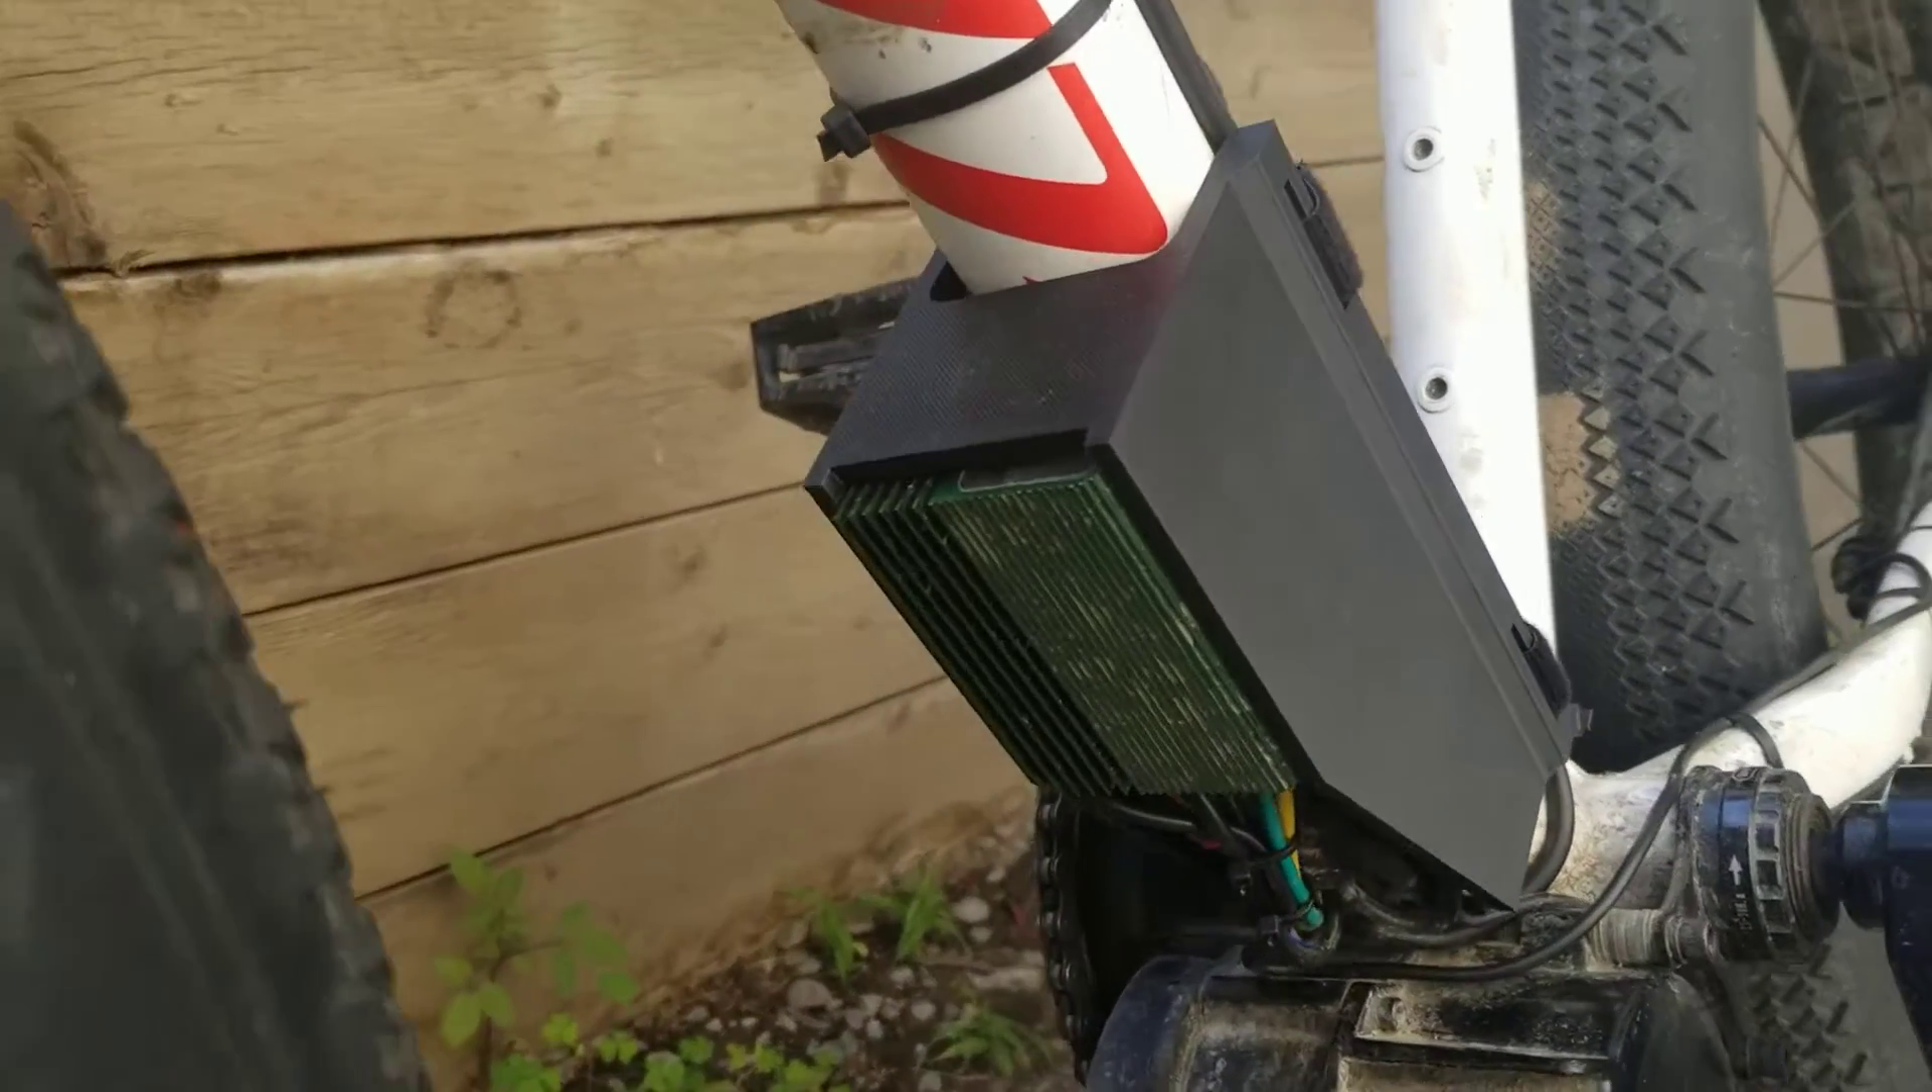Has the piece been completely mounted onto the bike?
Yes.